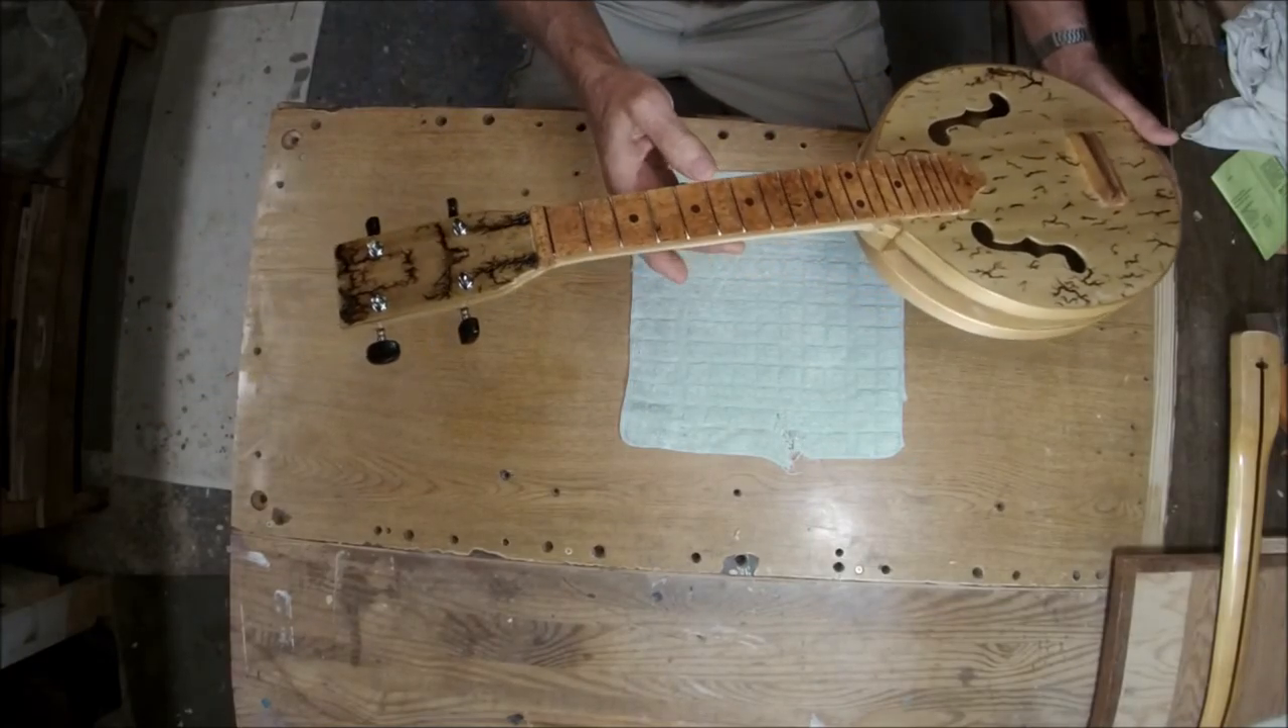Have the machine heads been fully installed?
Yes.